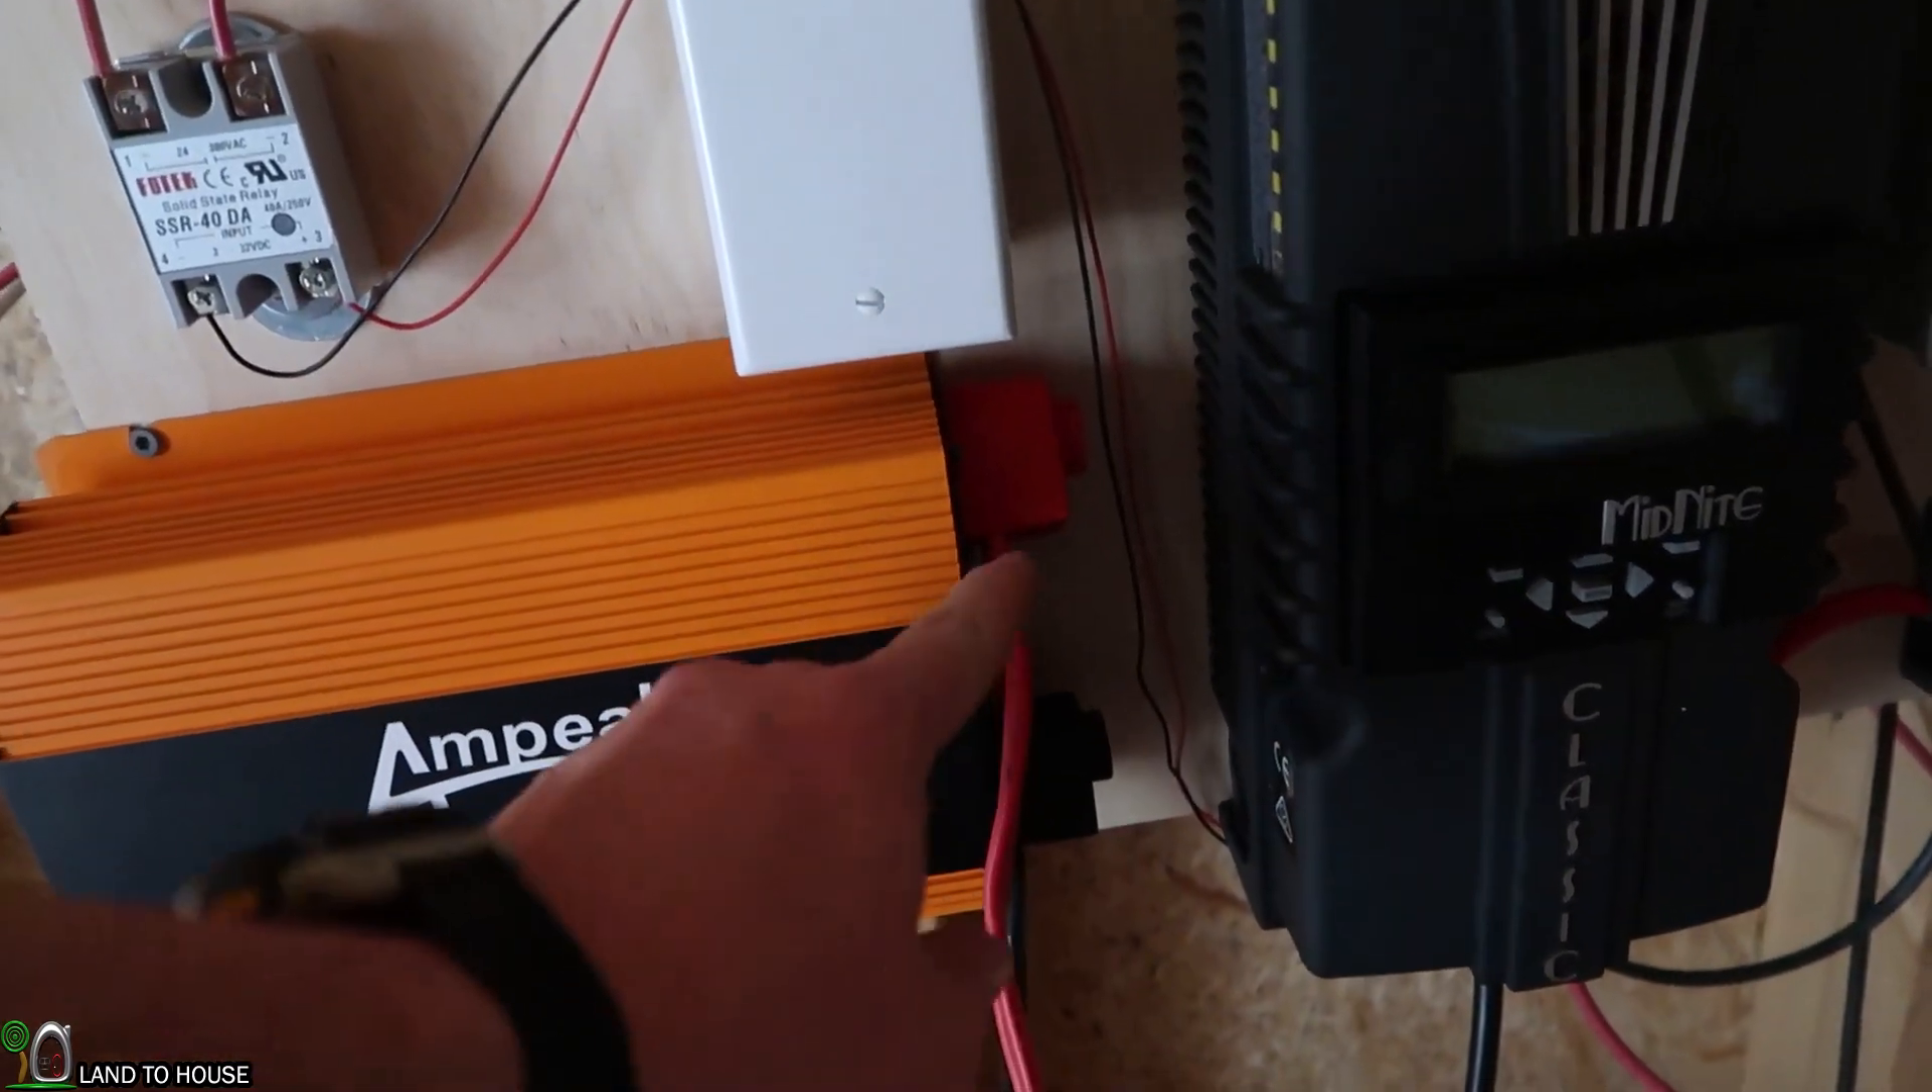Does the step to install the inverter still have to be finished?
No.